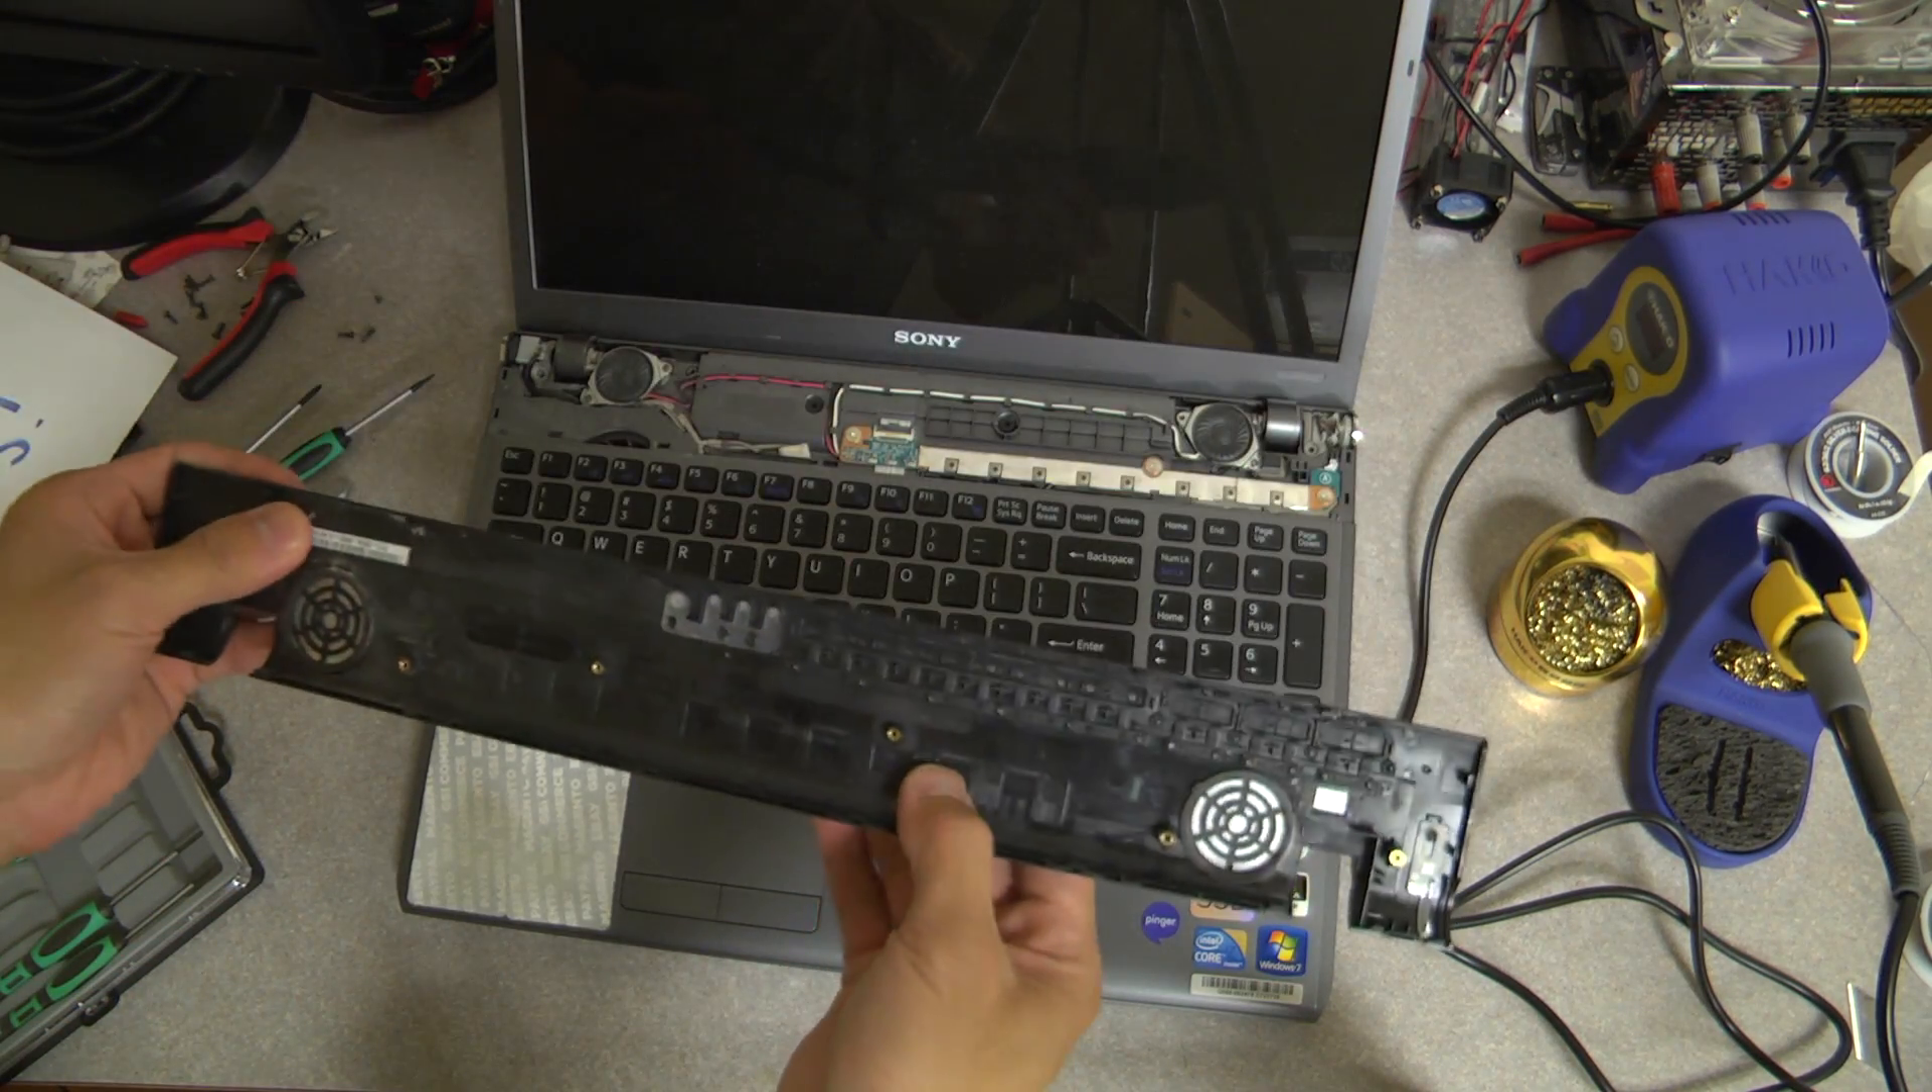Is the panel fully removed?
Yes.